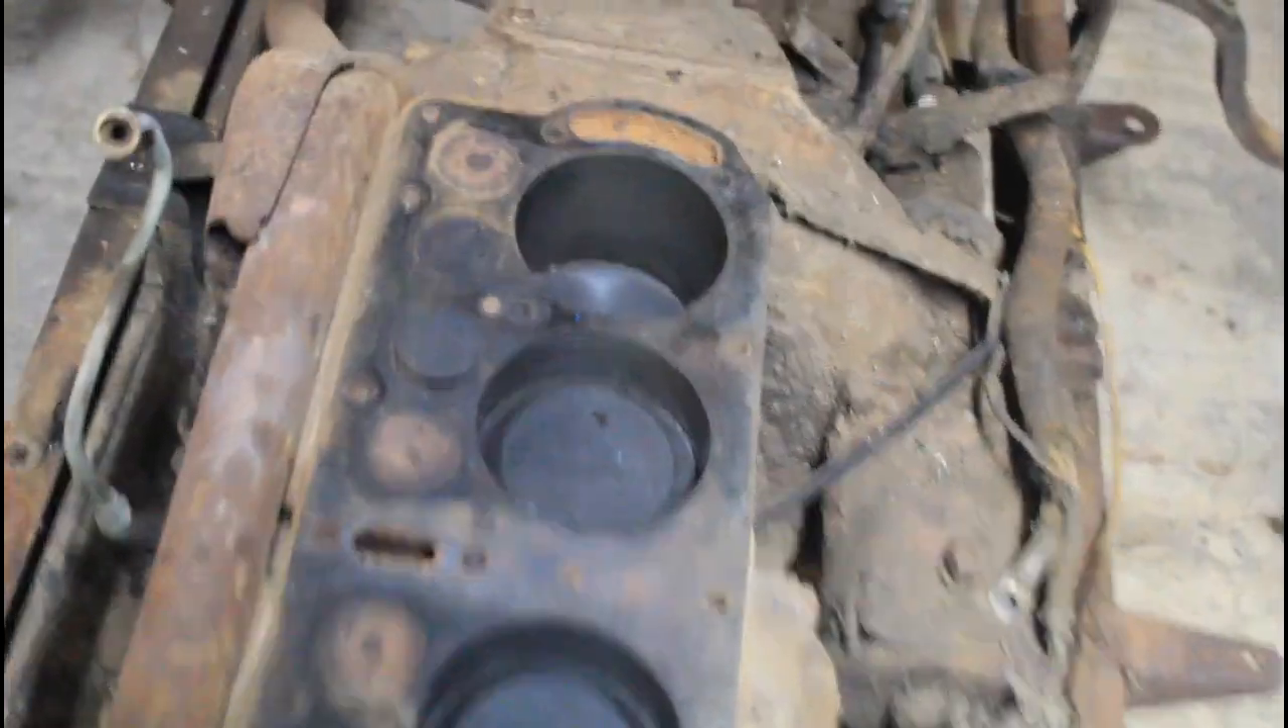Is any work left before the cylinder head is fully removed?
No.